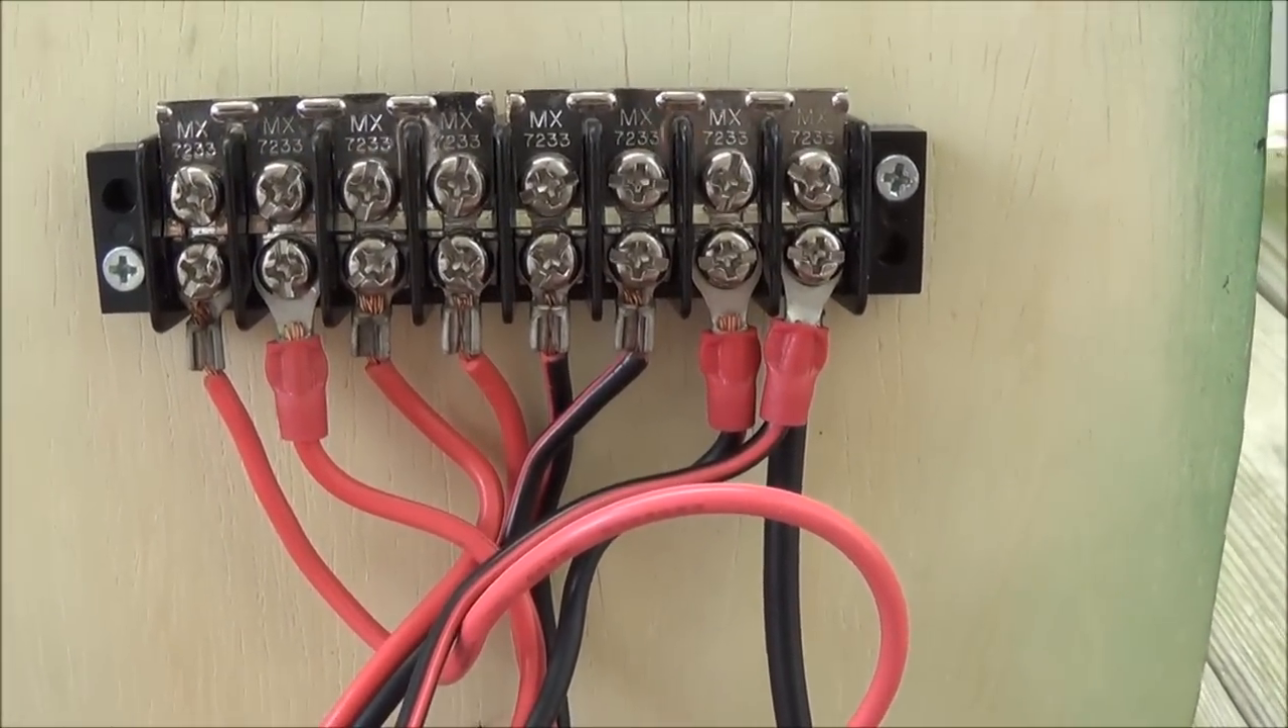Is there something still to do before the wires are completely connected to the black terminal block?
No.